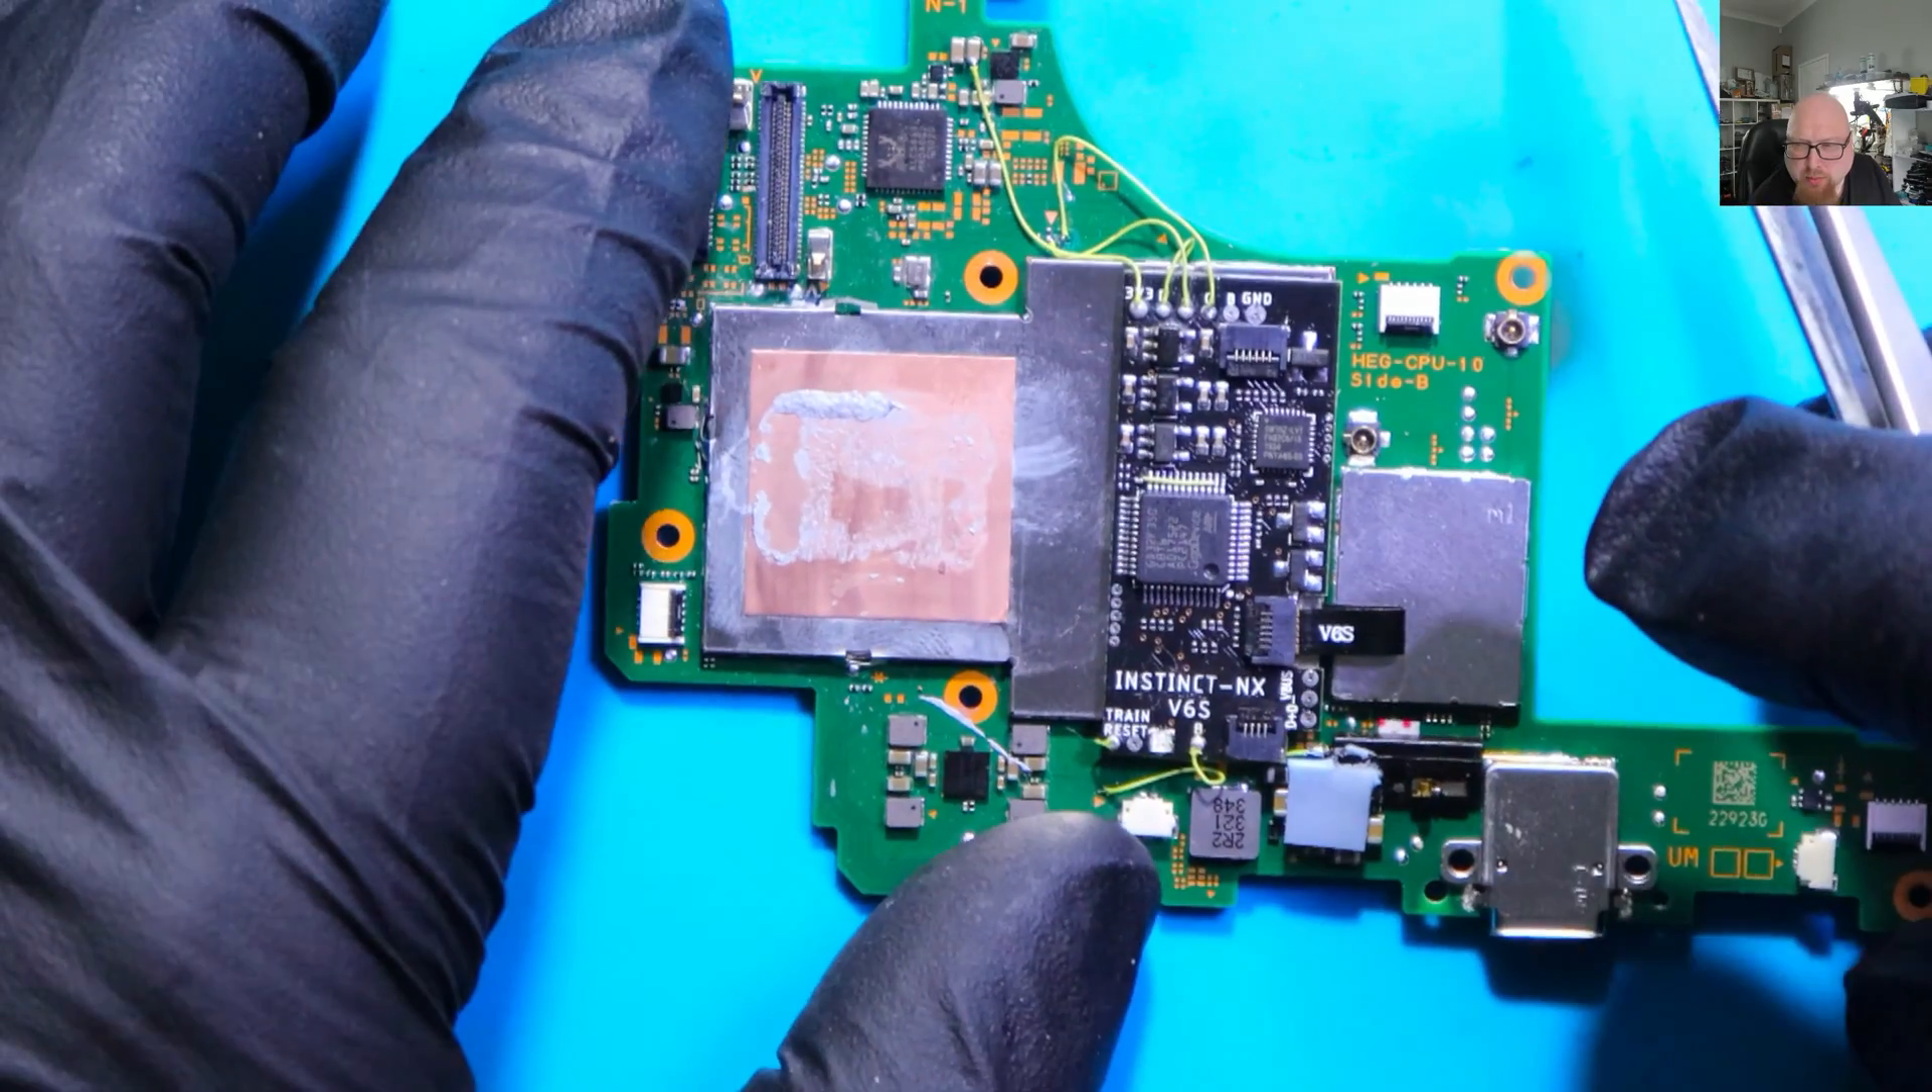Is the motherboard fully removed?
Yes.